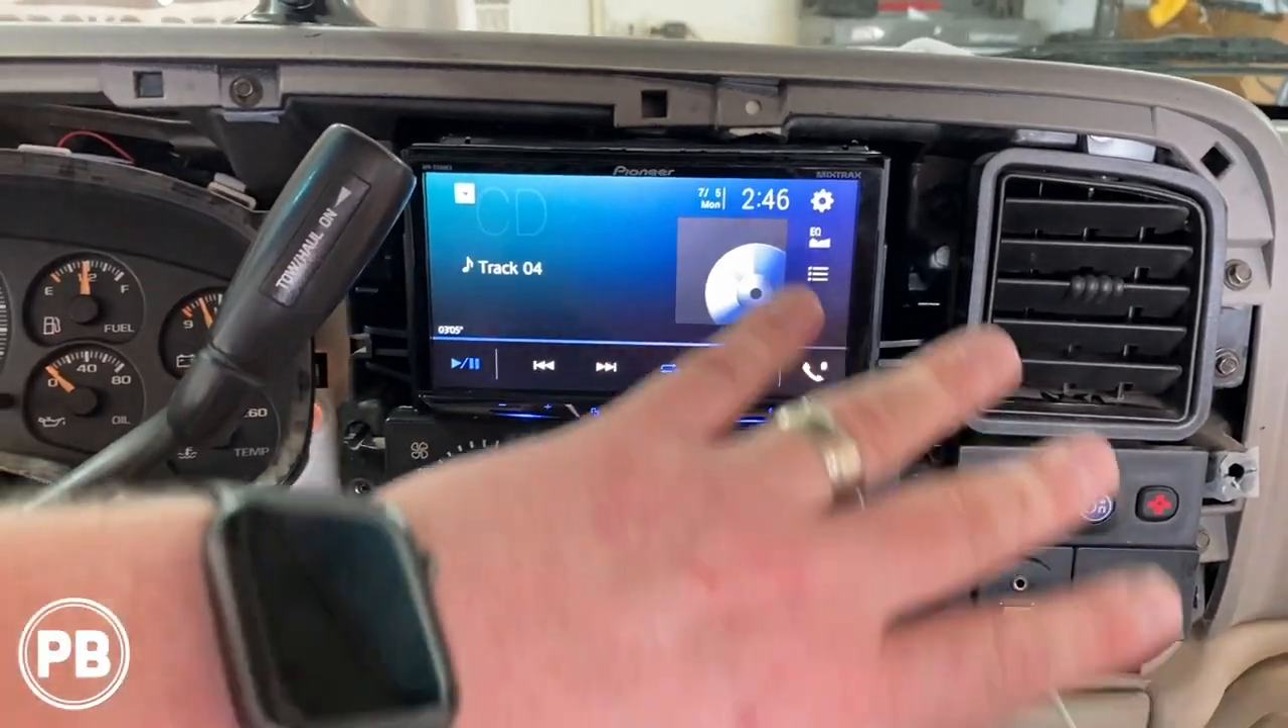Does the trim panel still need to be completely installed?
Yes.